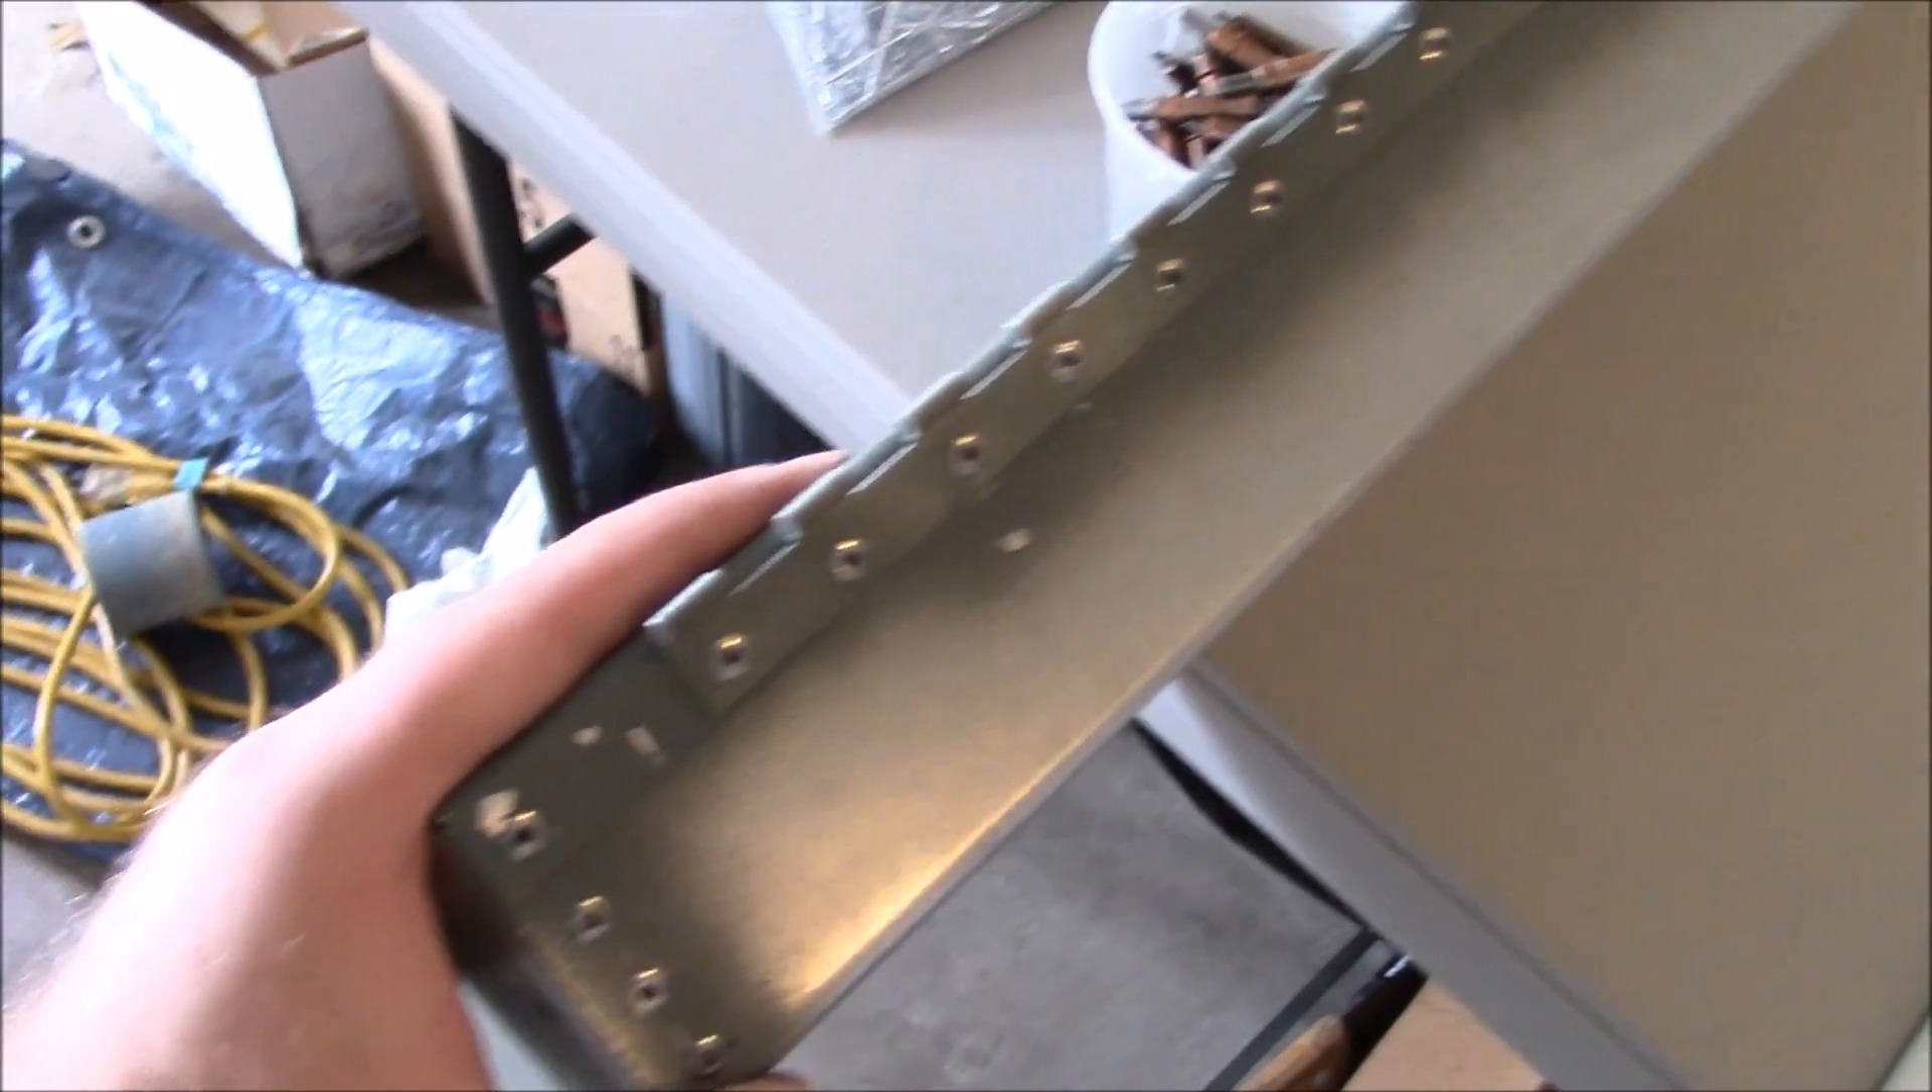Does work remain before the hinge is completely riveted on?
No.